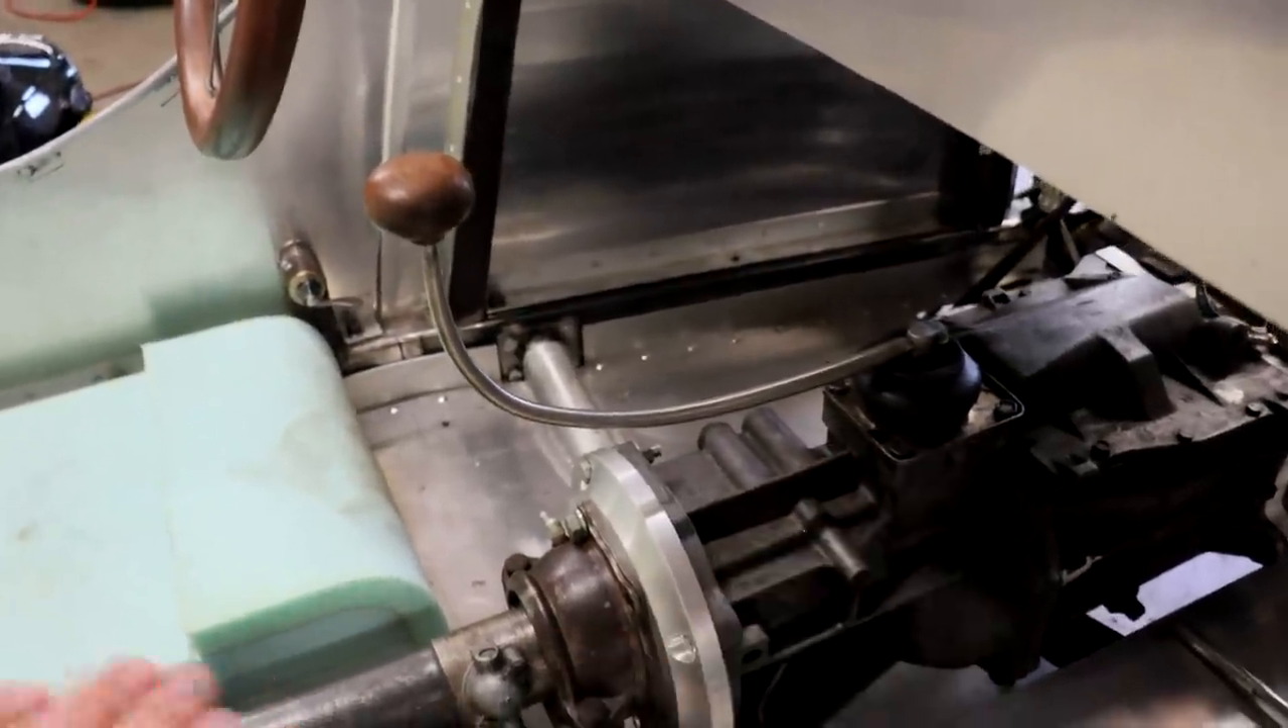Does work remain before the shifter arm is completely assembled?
No.